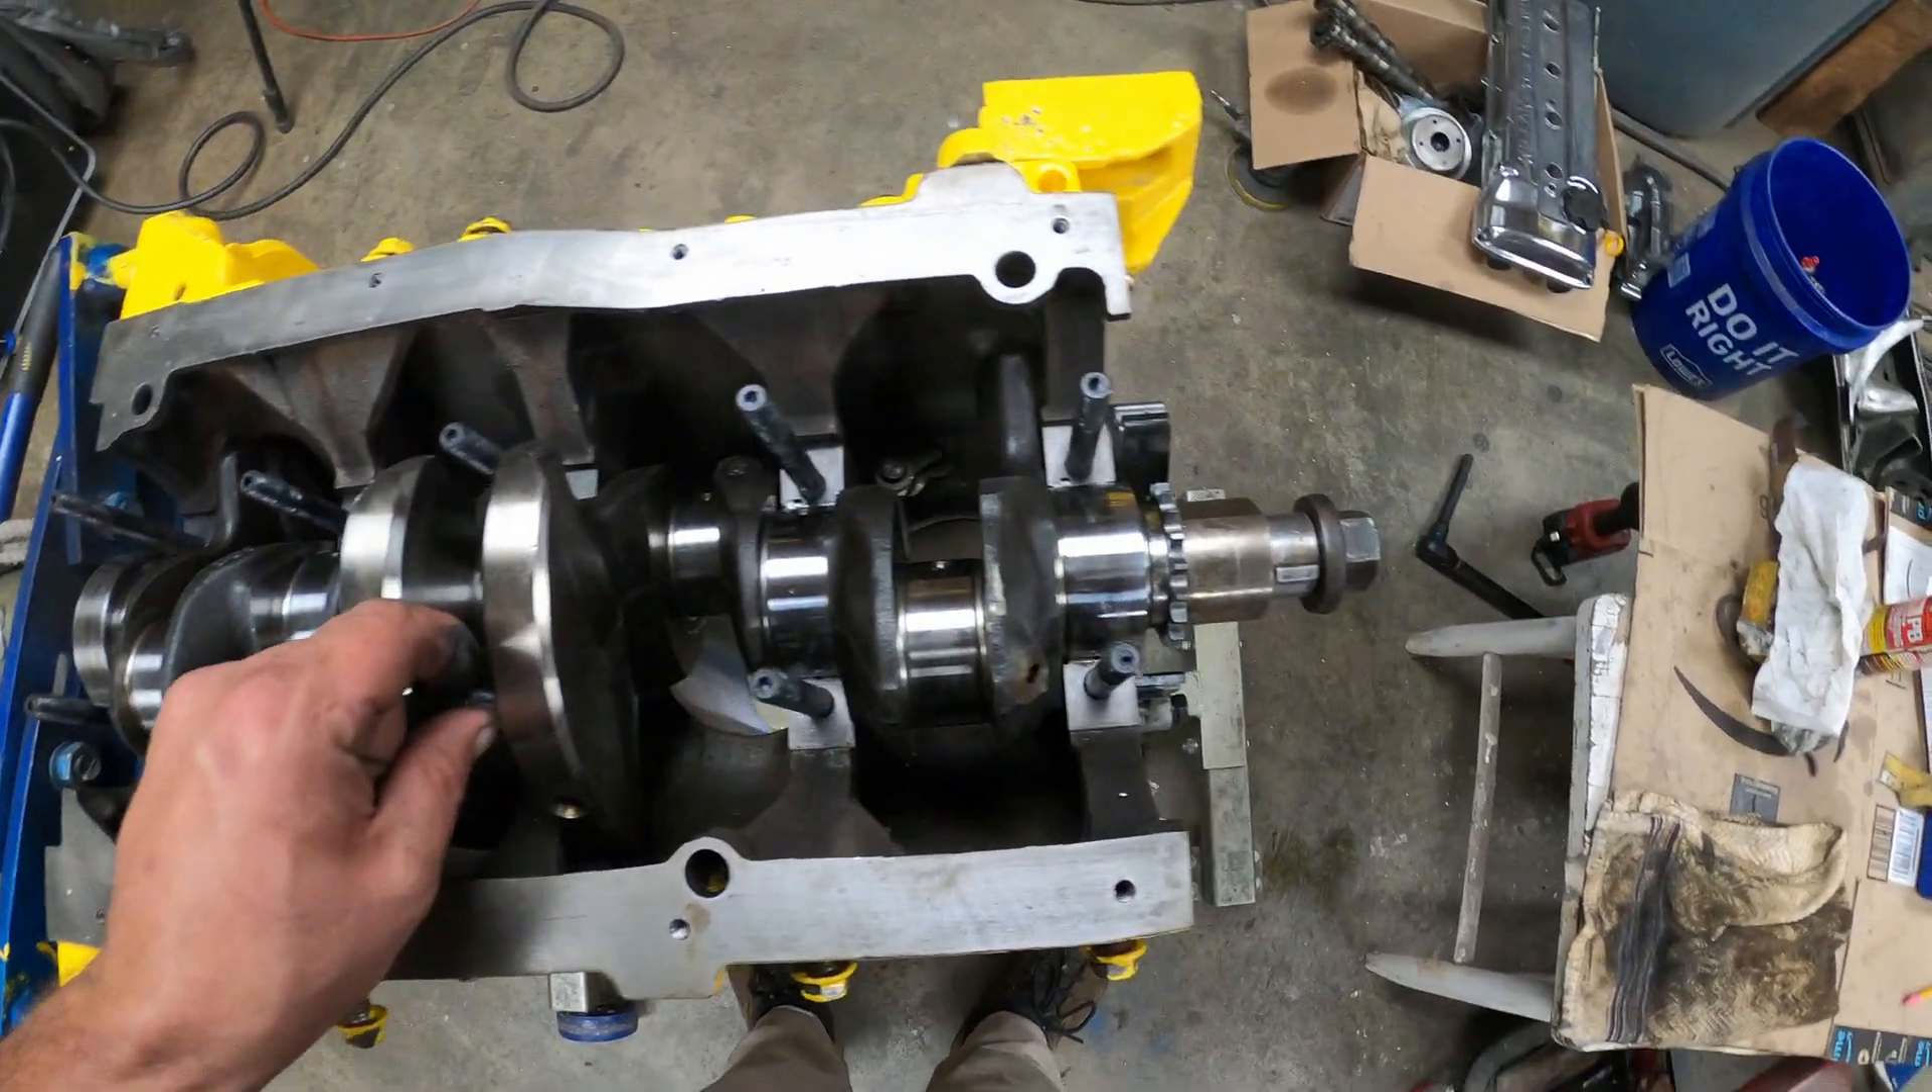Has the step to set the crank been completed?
Yes.